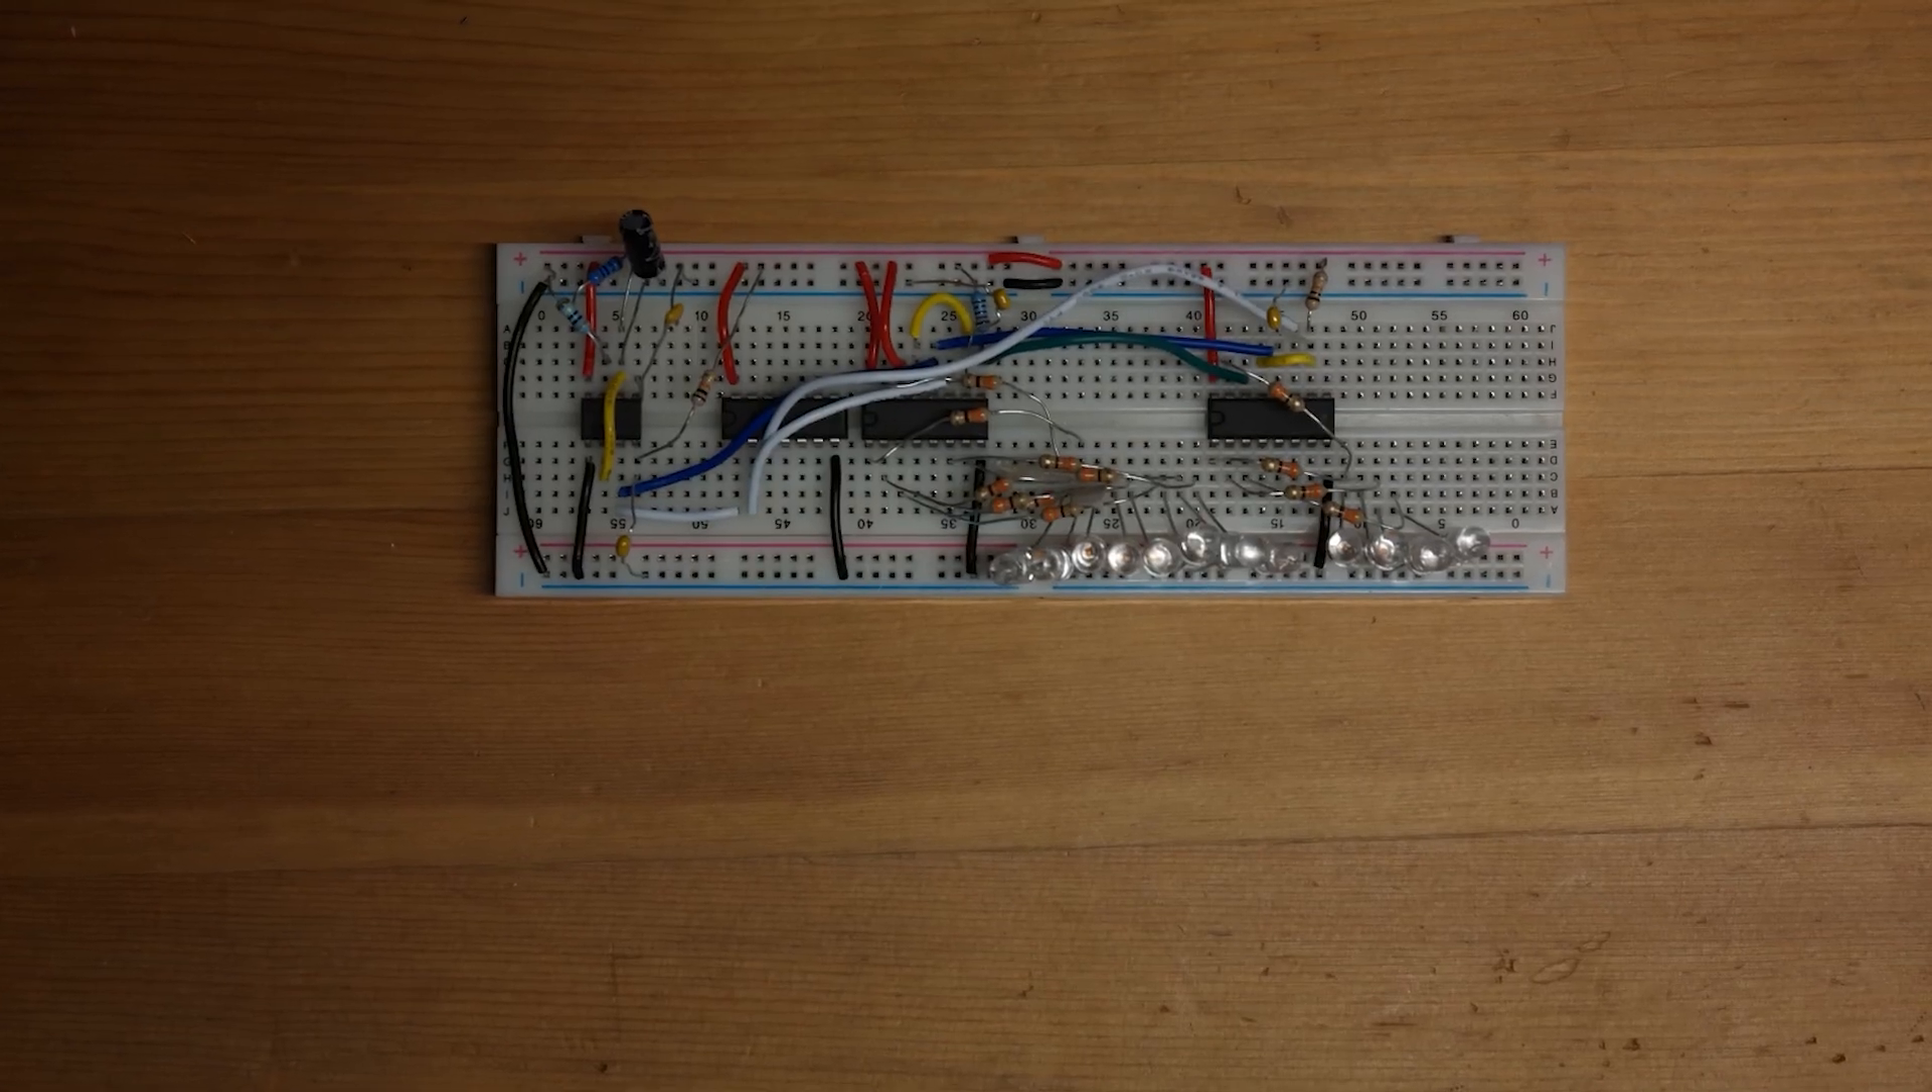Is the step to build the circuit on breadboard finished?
Yes.